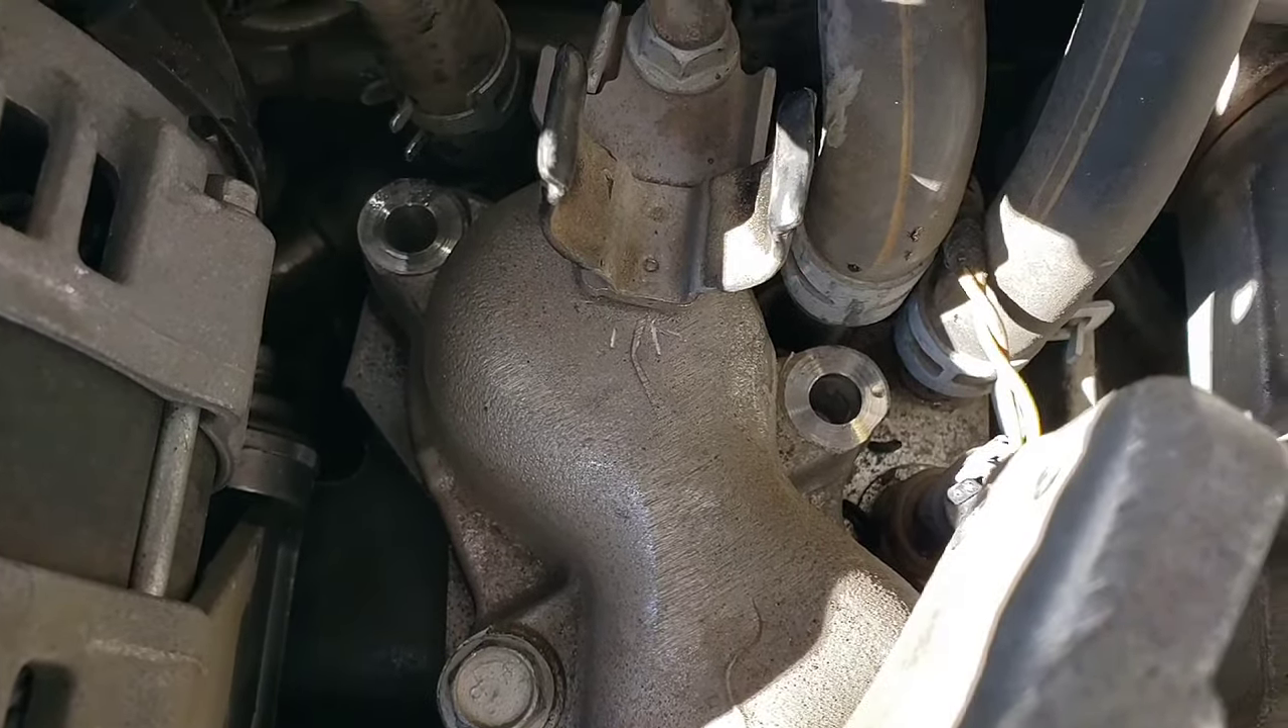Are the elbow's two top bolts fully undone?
Yes.